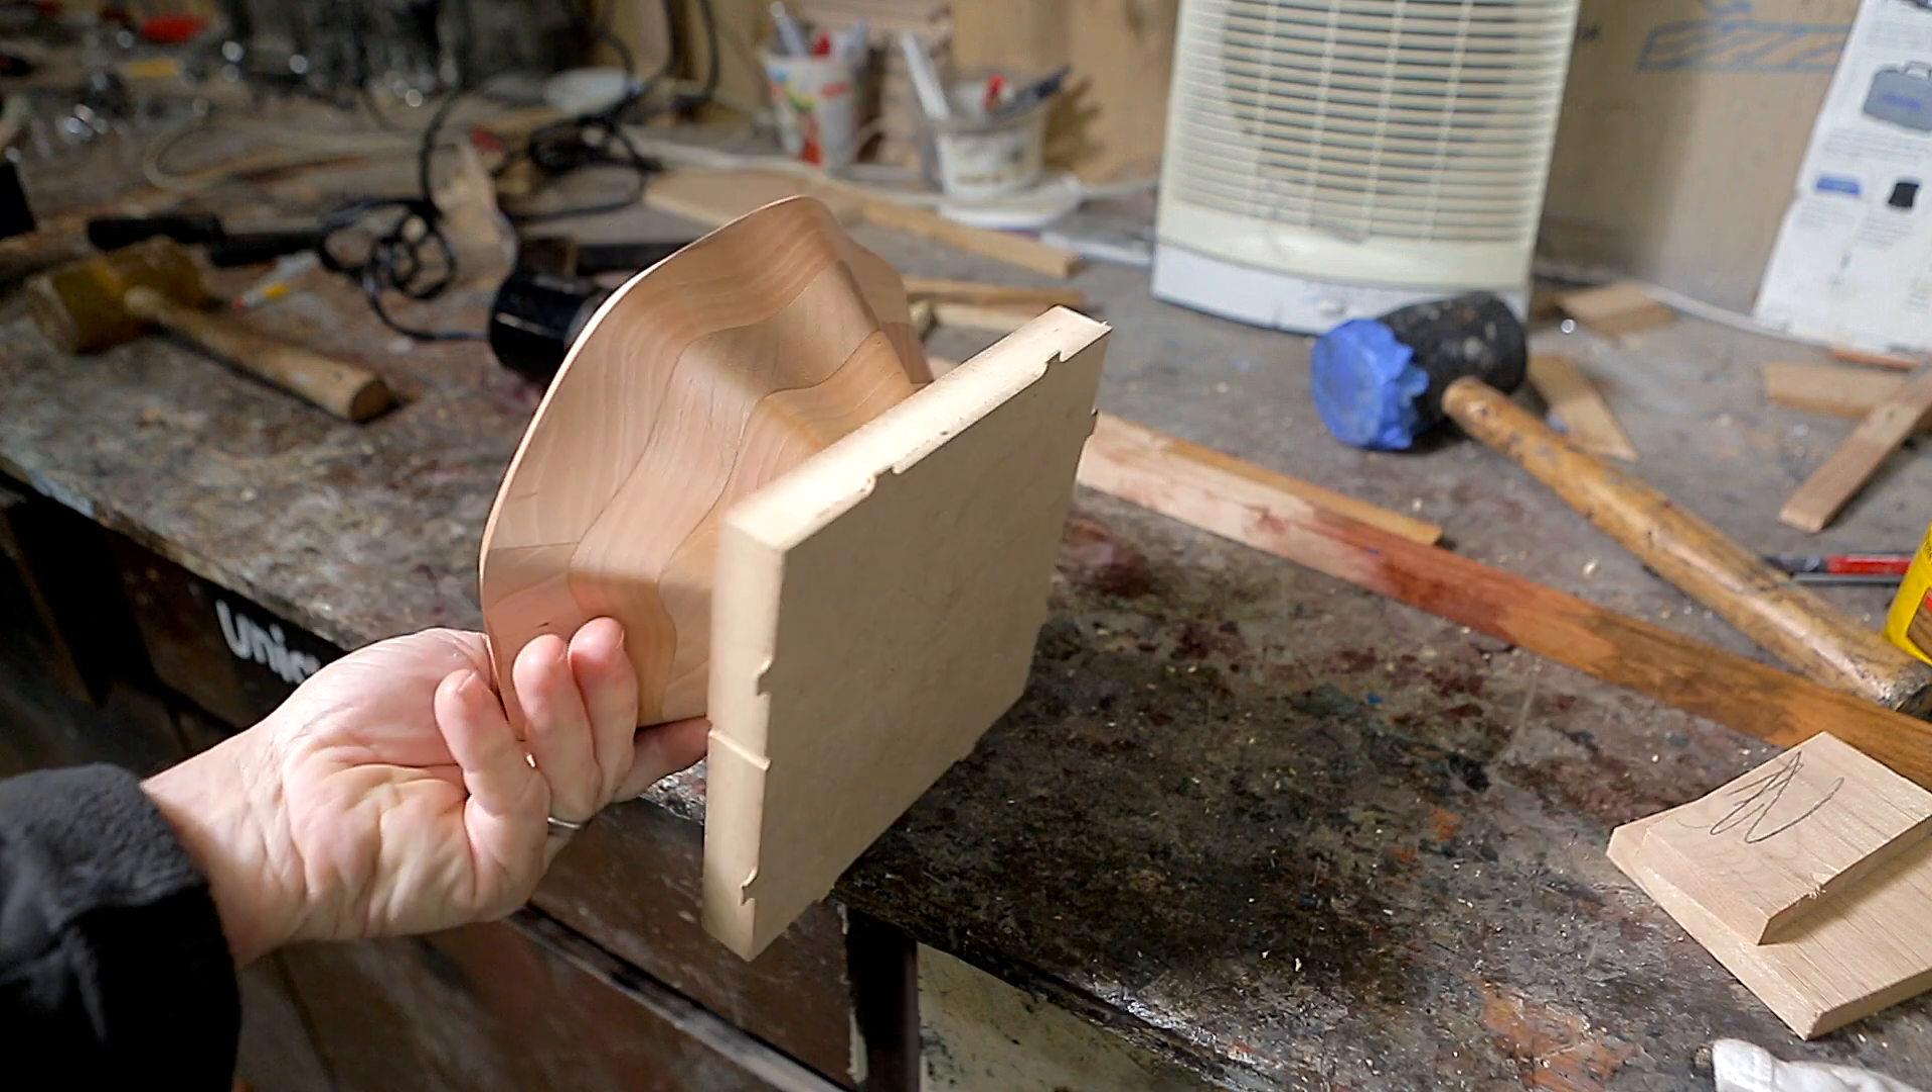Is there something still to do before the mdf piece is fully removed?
Yes.